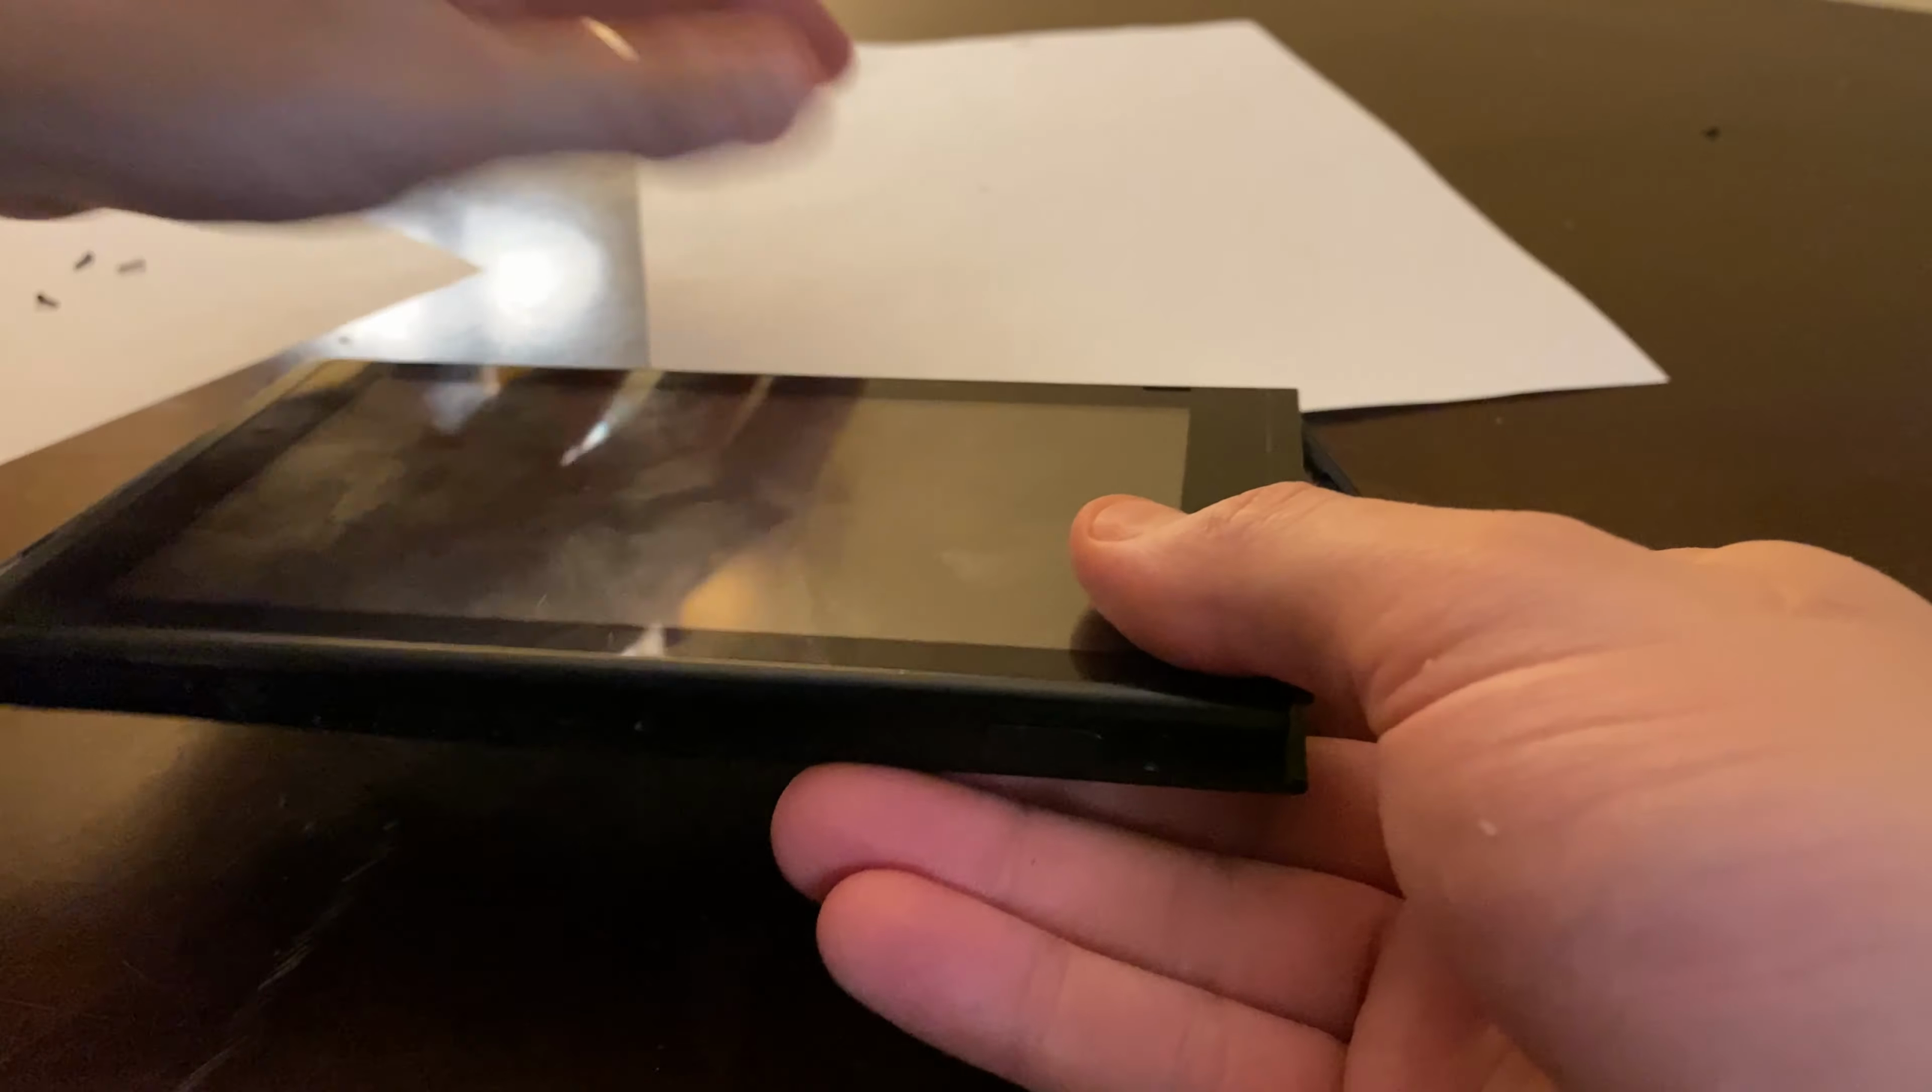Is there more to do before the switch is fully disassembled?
Yes.